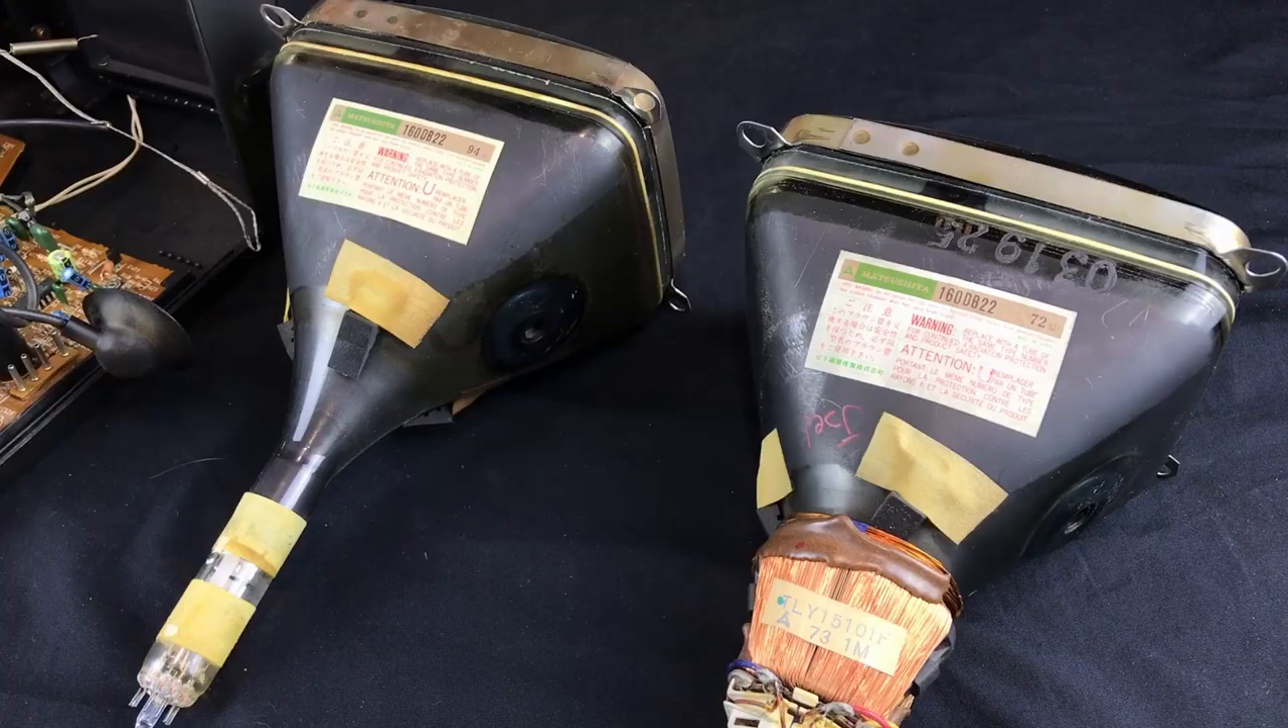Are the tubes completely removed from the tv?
Yes.